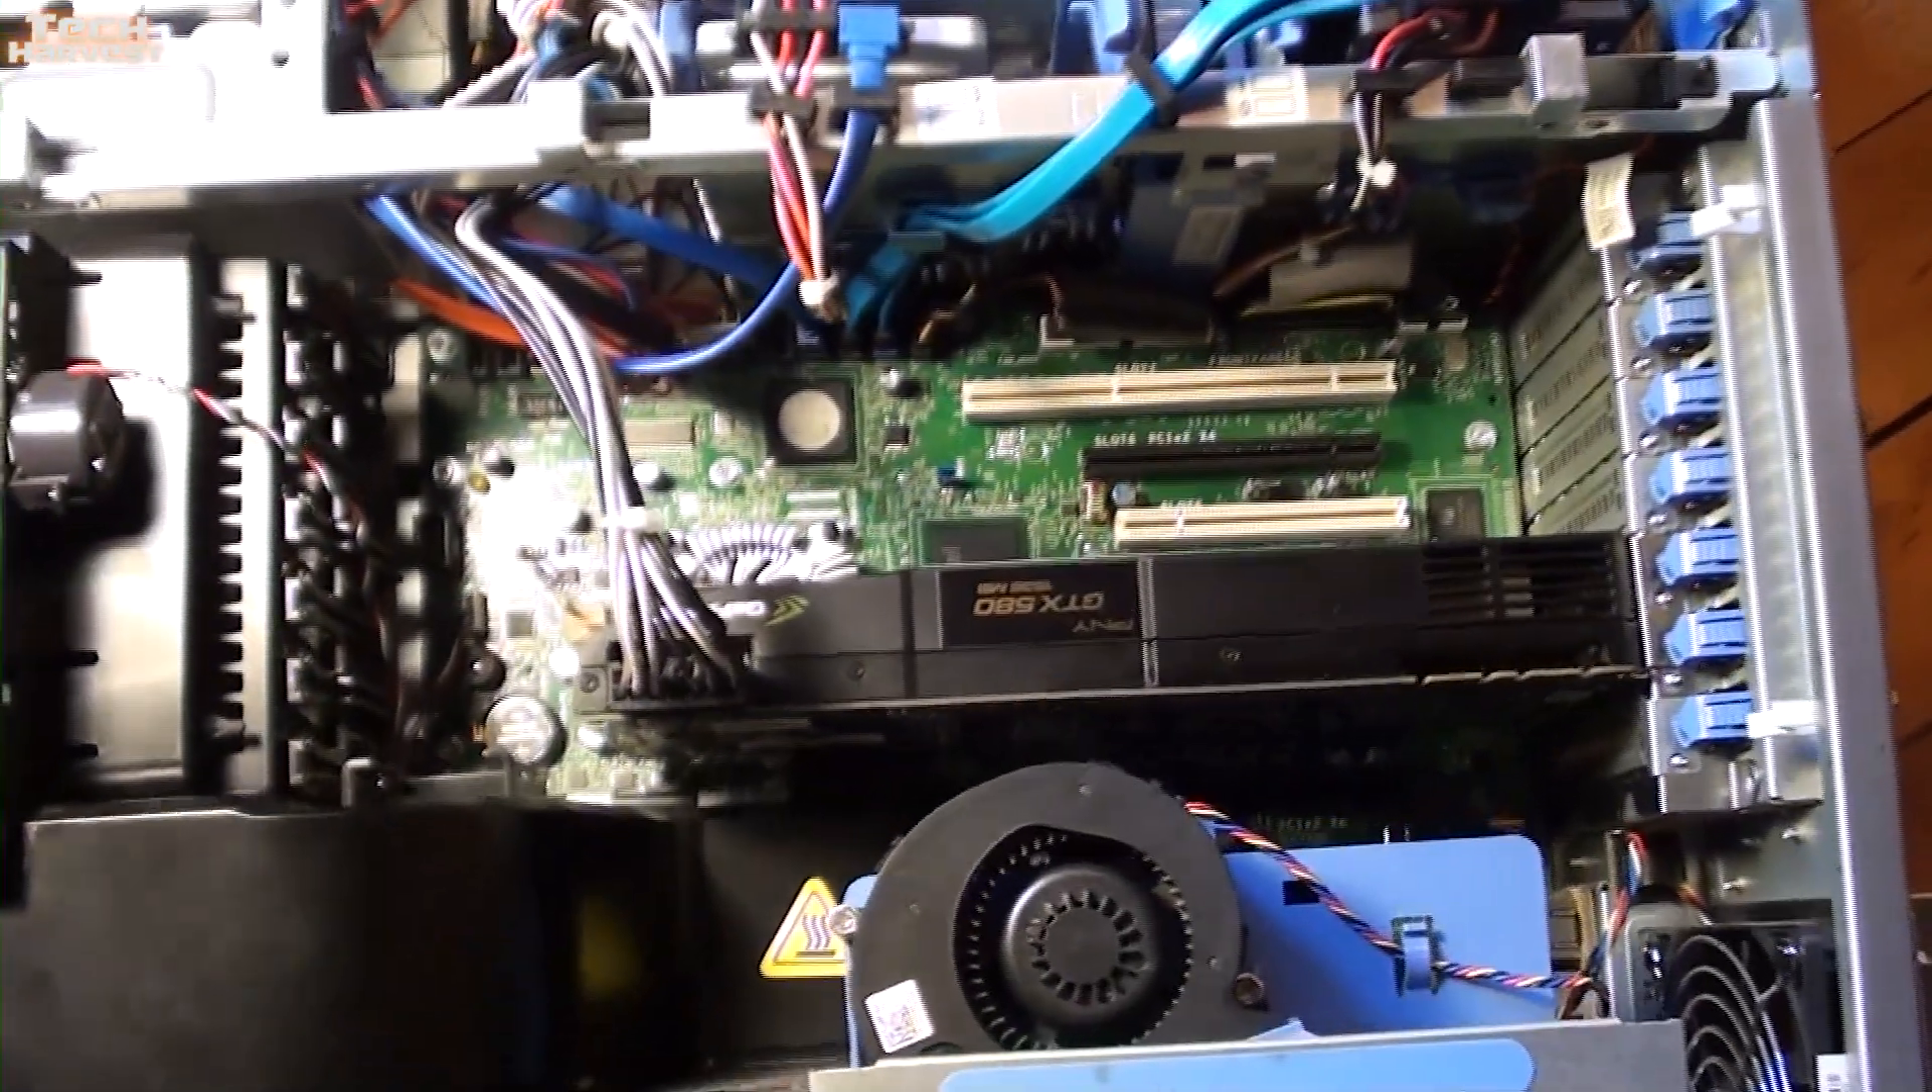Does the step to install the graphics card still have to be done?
No.